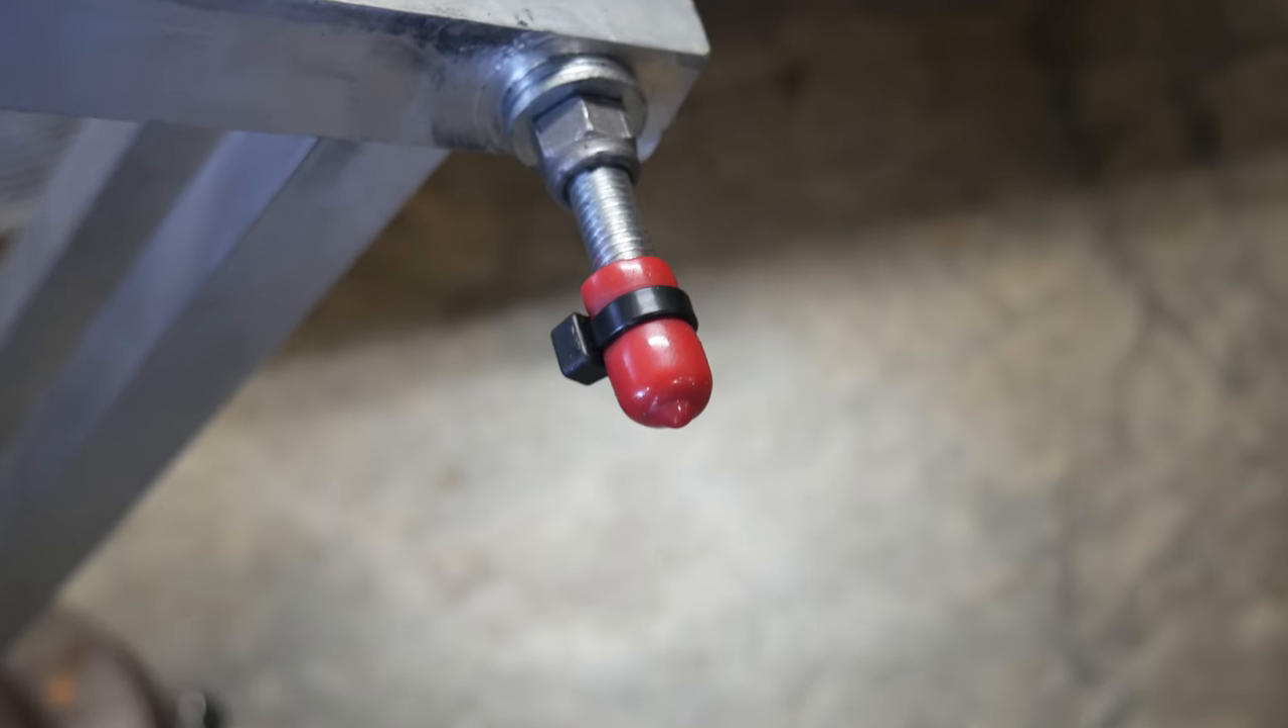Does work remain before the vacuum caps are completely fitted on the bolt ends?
No.